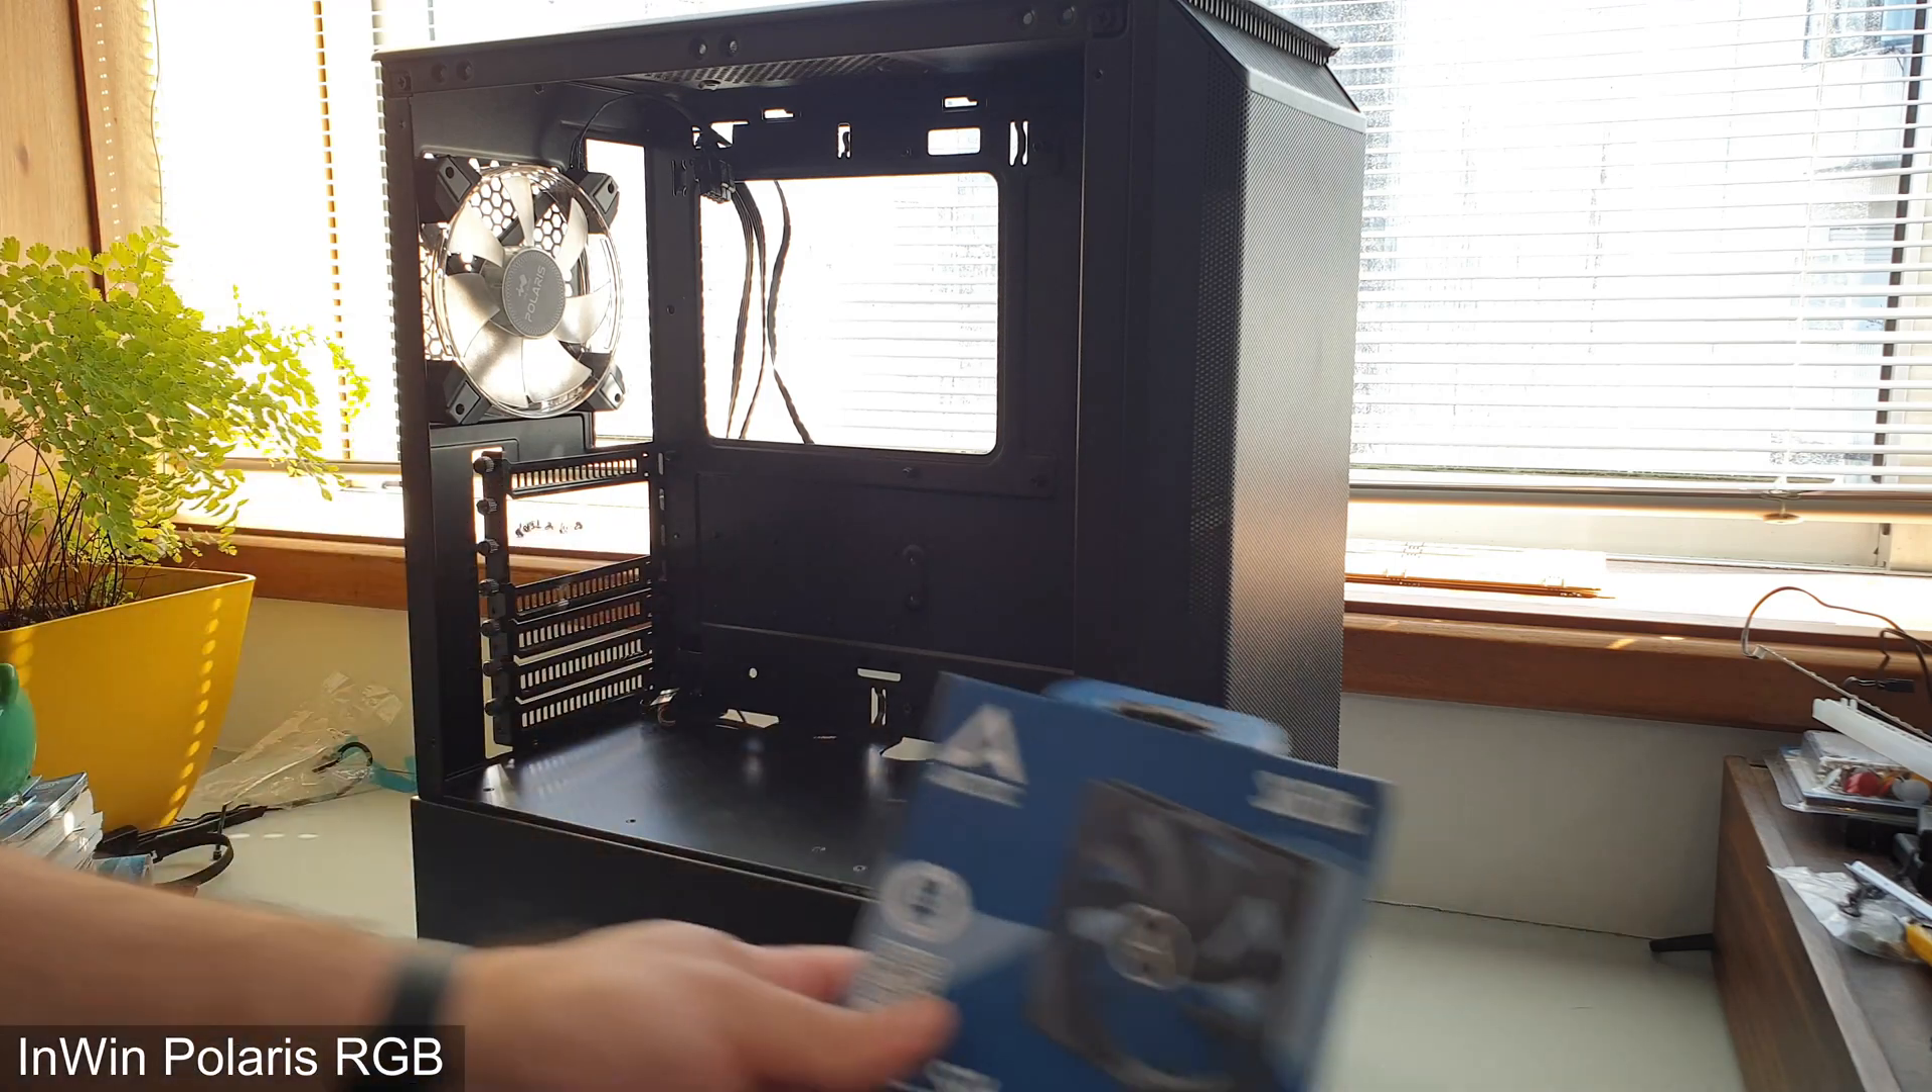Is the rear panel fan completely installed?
Yes.